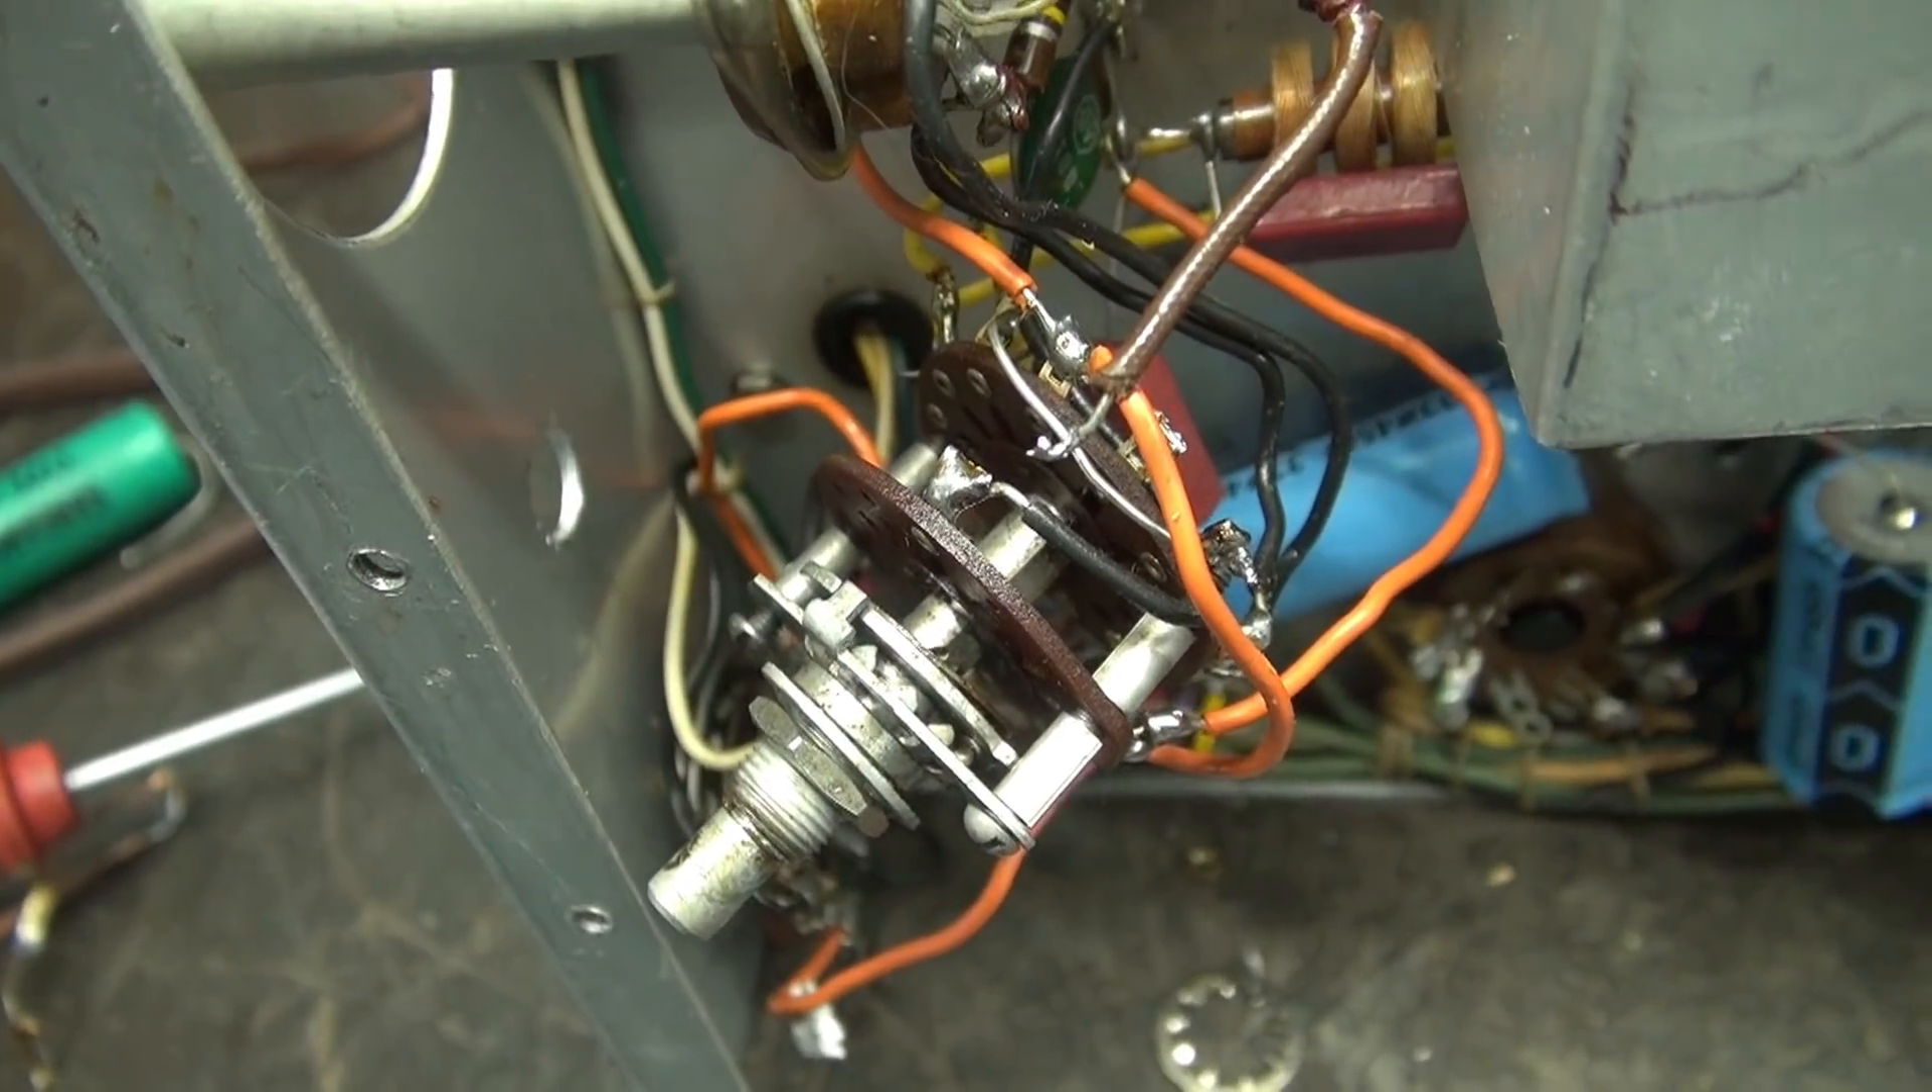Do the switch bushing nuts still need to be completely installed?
Yes.